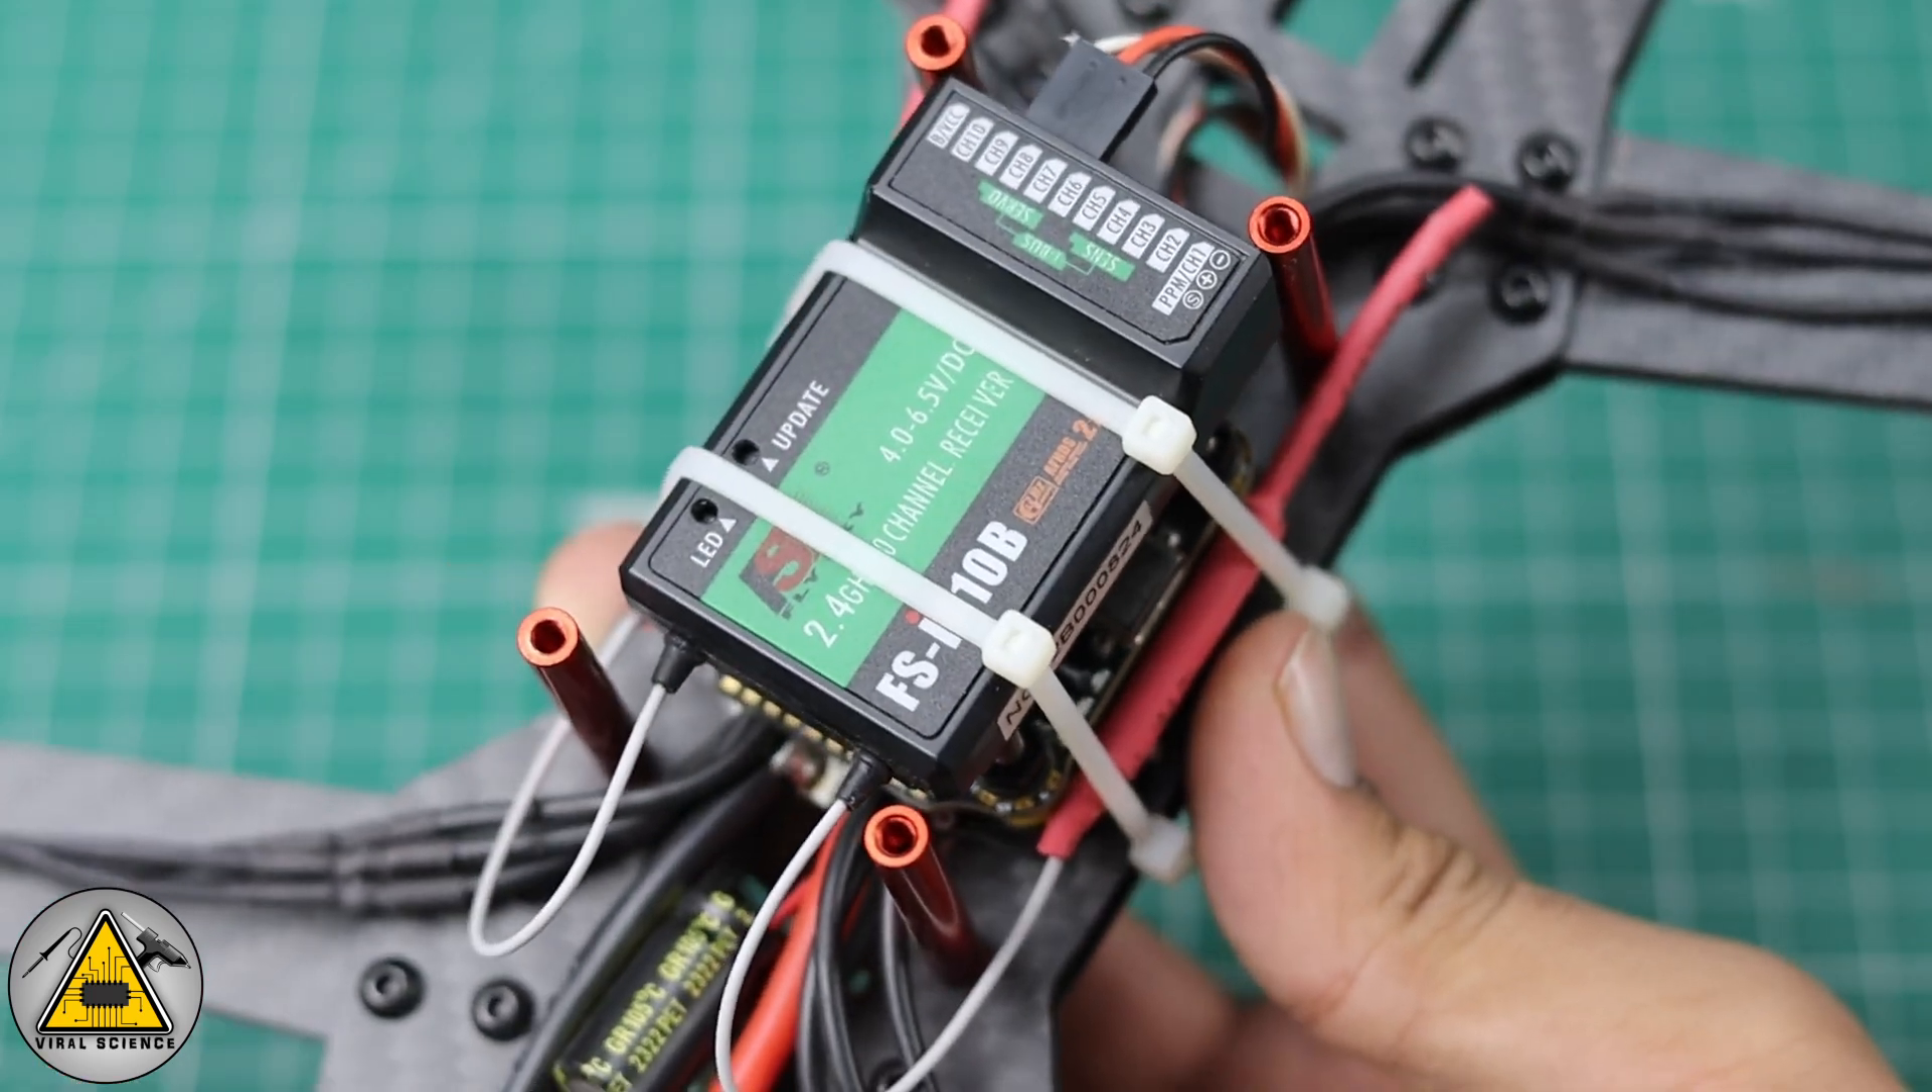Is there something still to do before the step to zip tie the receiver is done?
No.